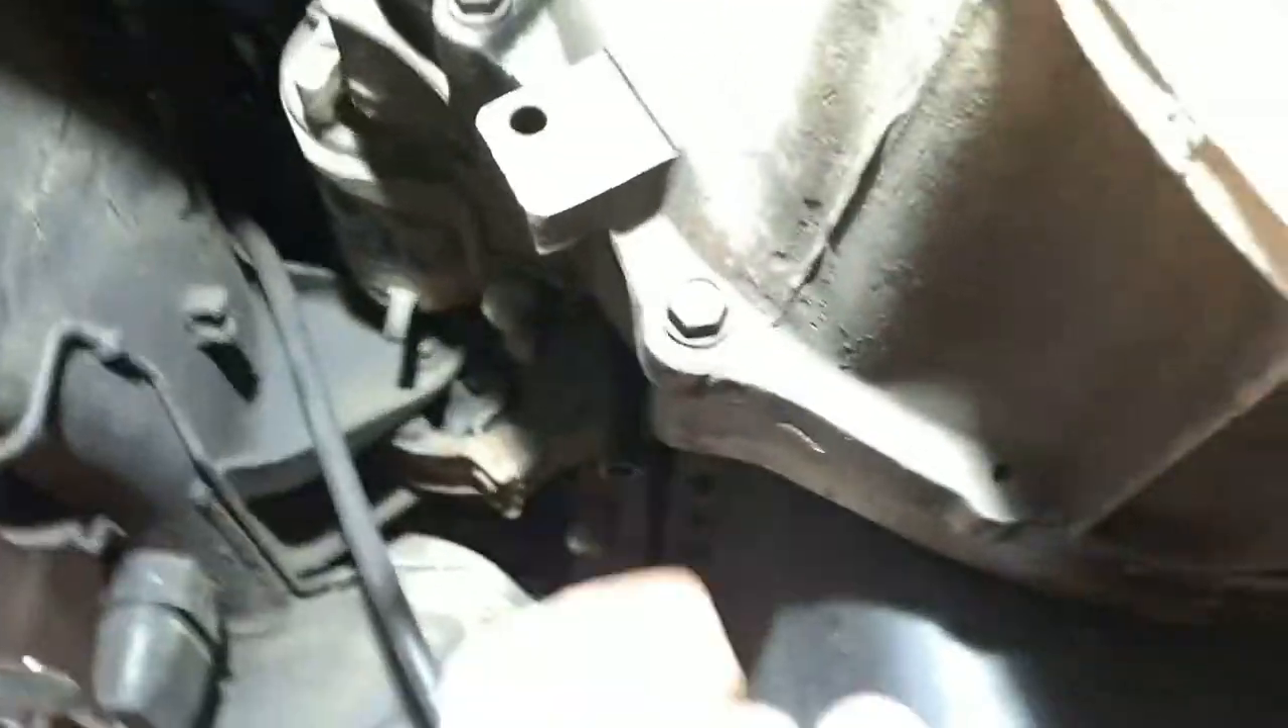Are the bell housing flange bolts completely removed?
No.